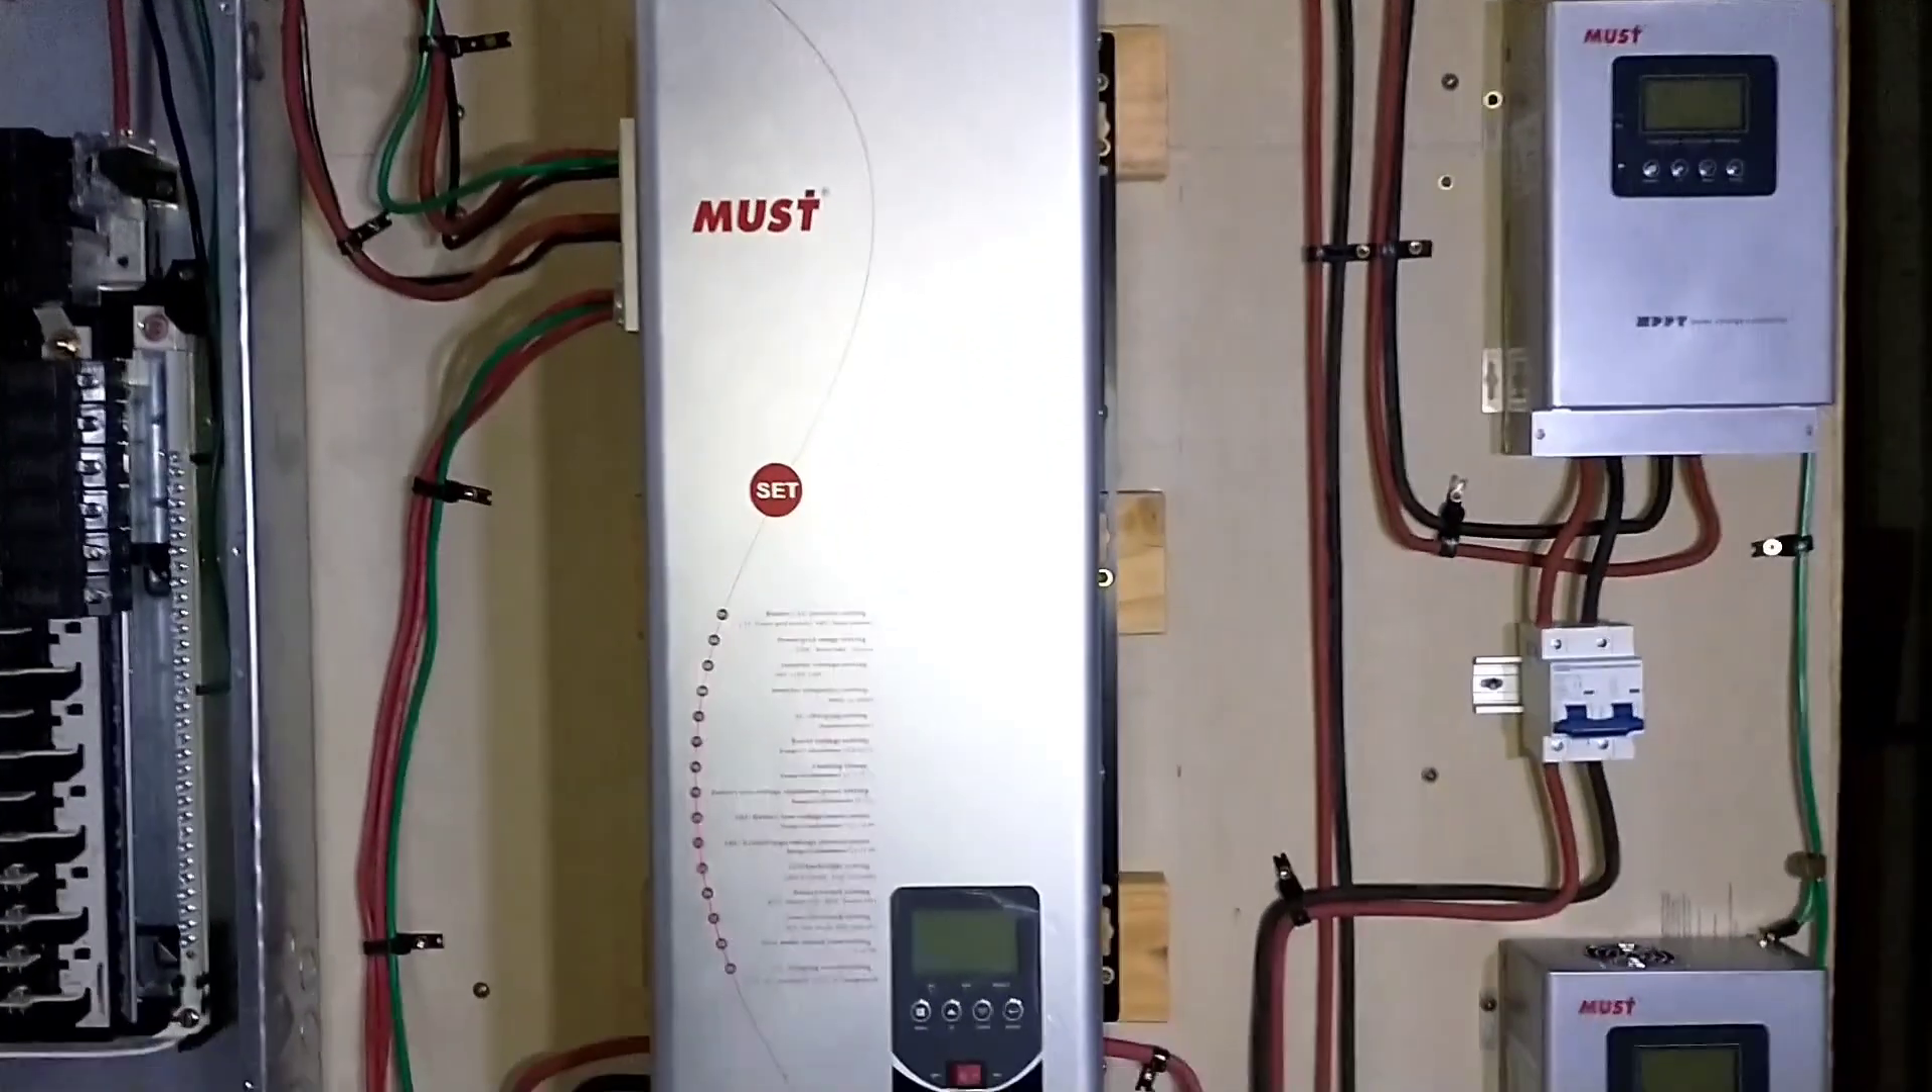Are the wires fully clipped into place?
Yes.